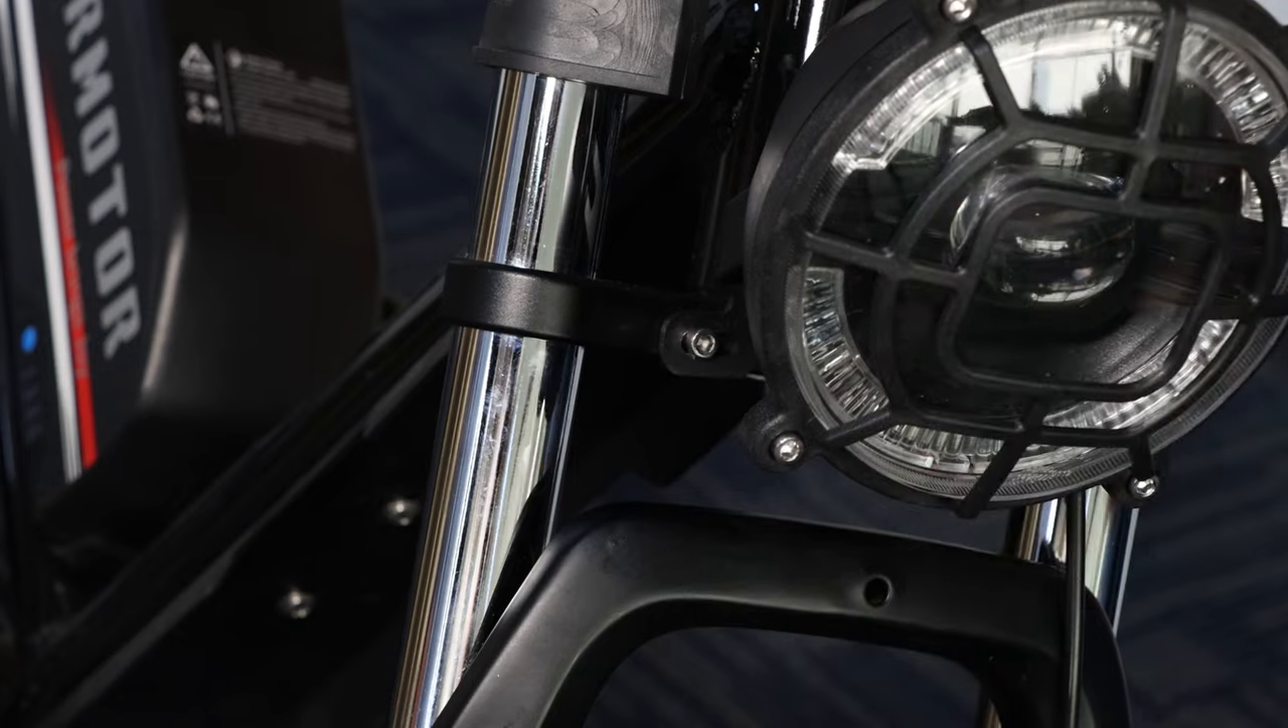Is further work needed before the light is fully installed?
No.